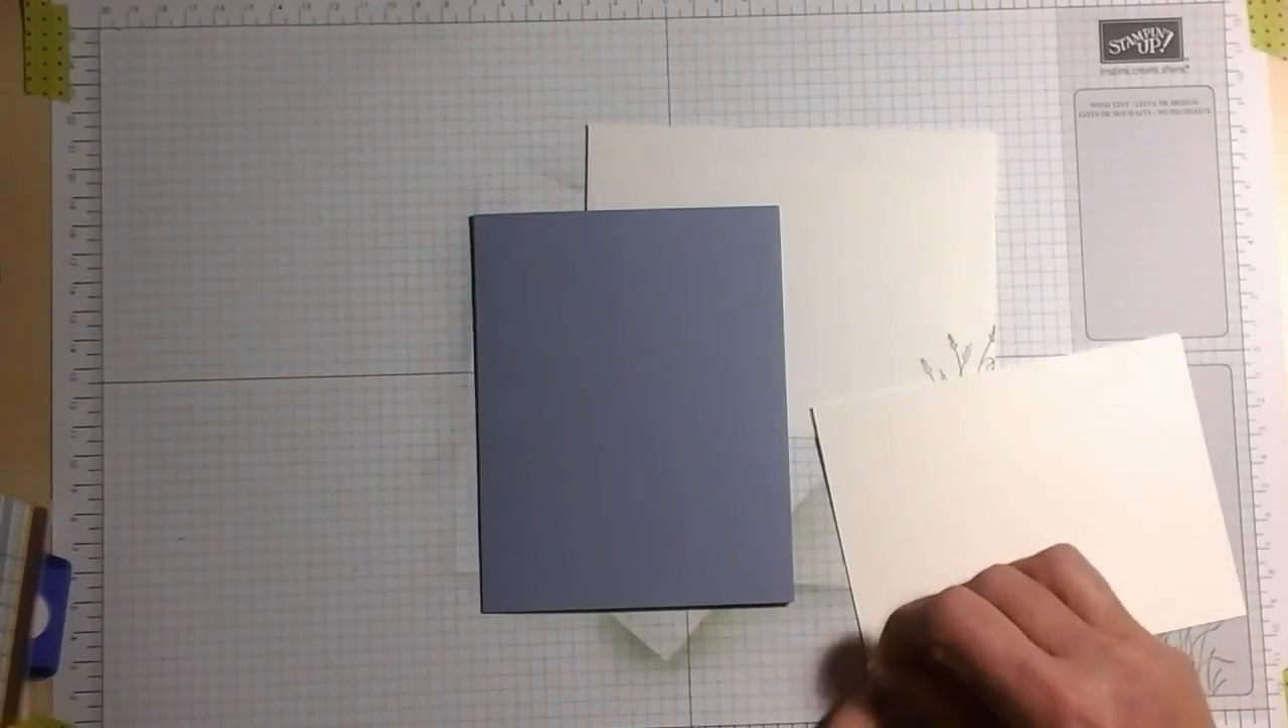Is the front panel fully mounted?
No.